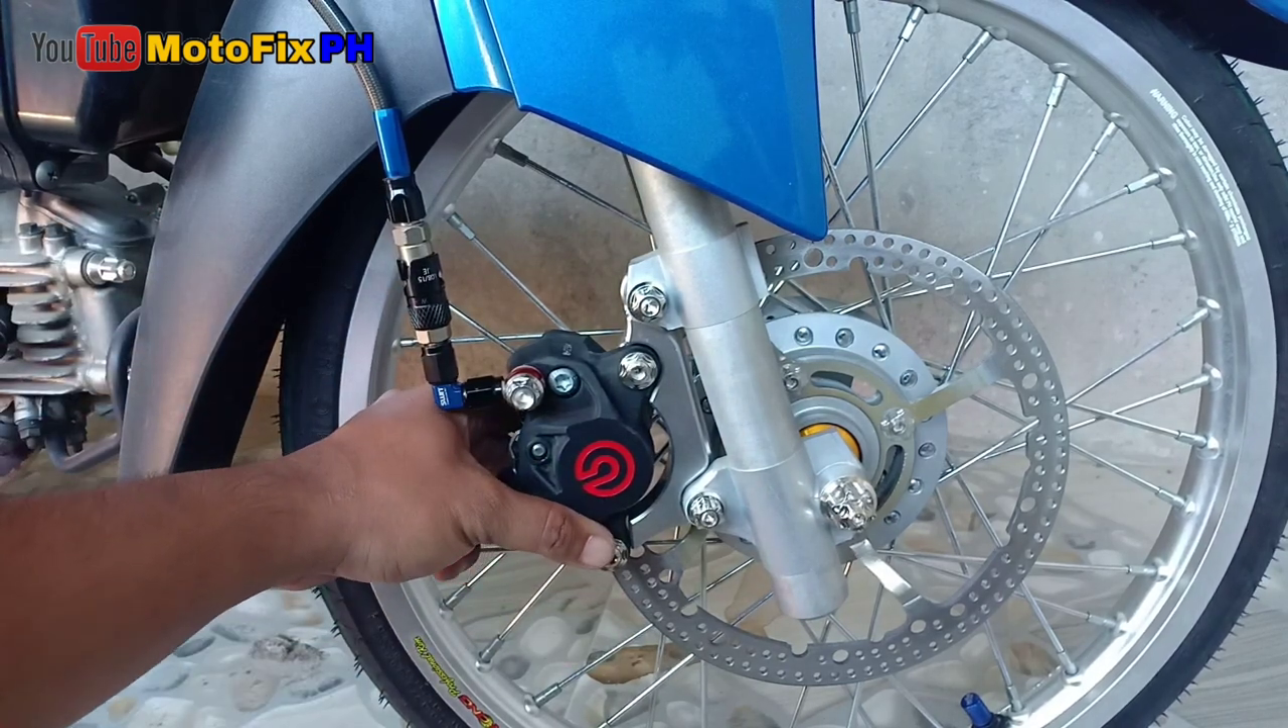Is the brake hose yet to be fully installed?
No.